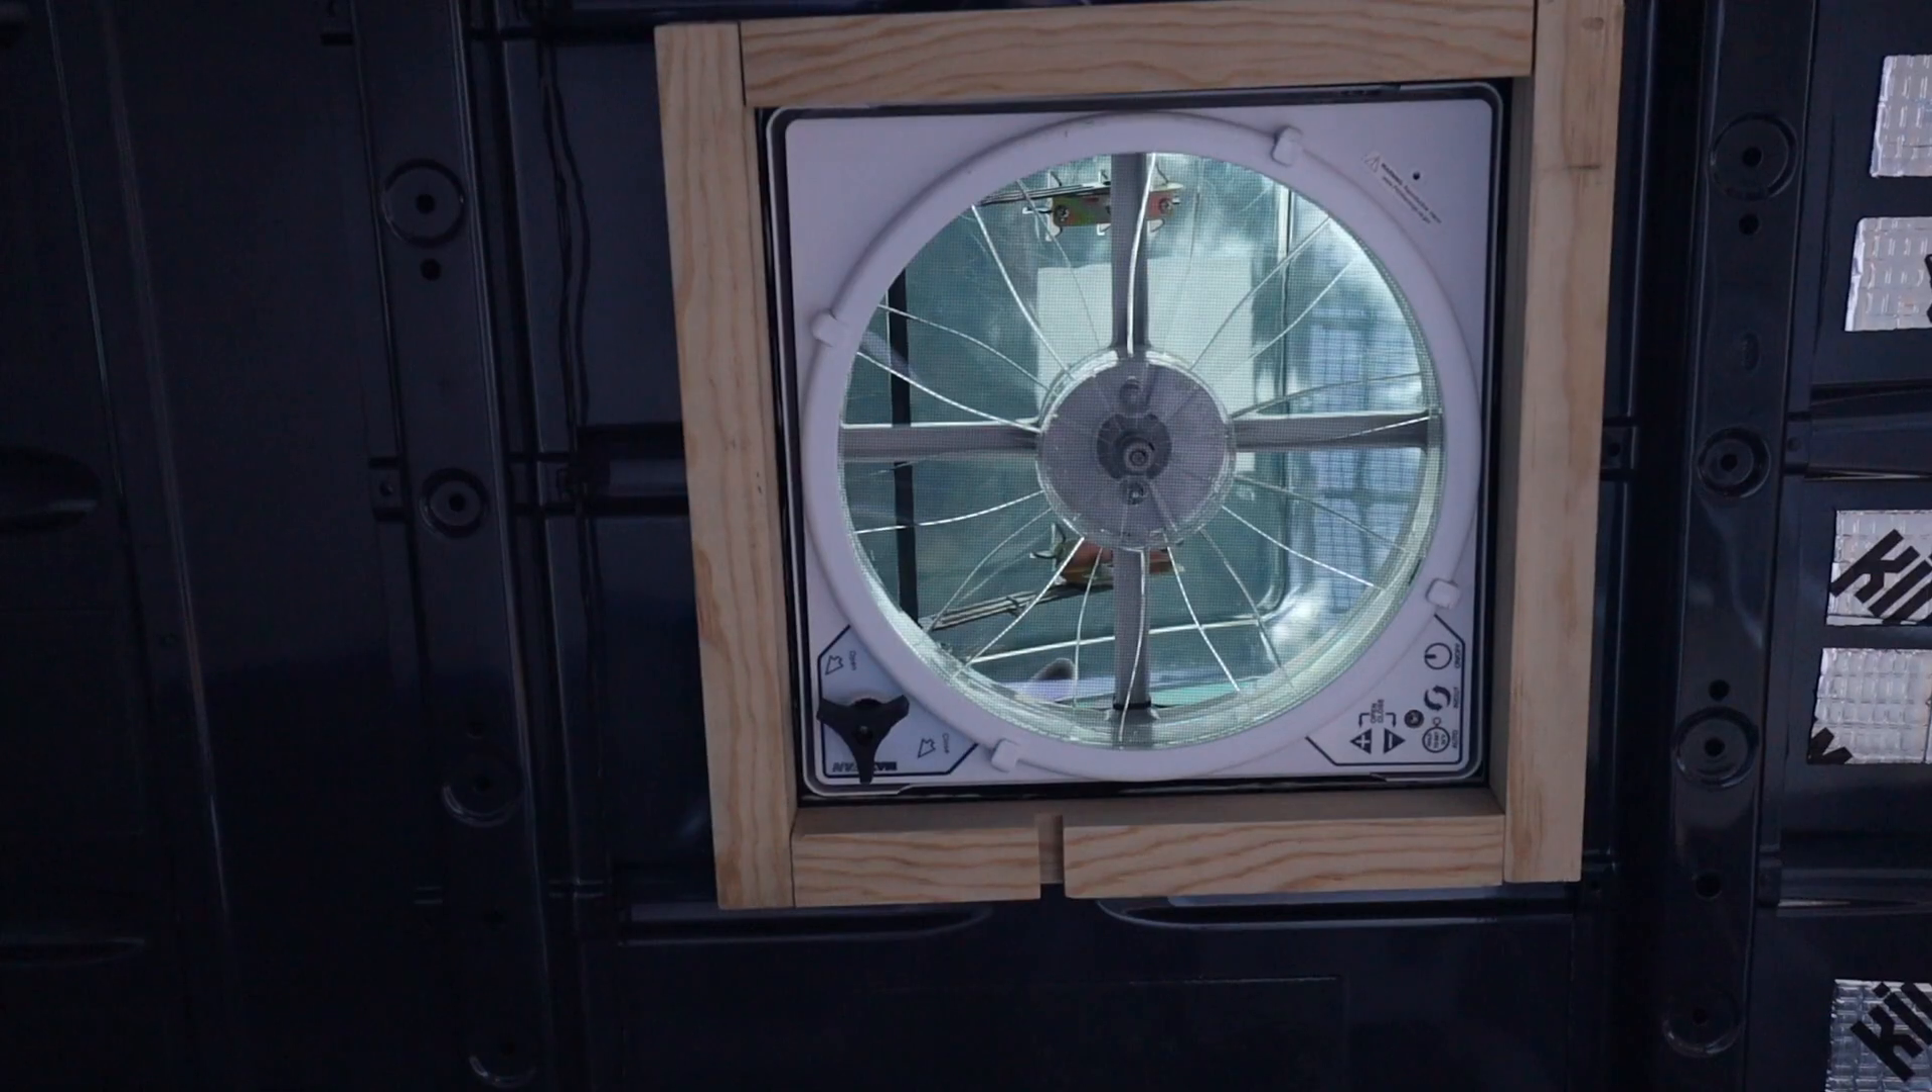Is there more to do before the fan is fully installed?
No.